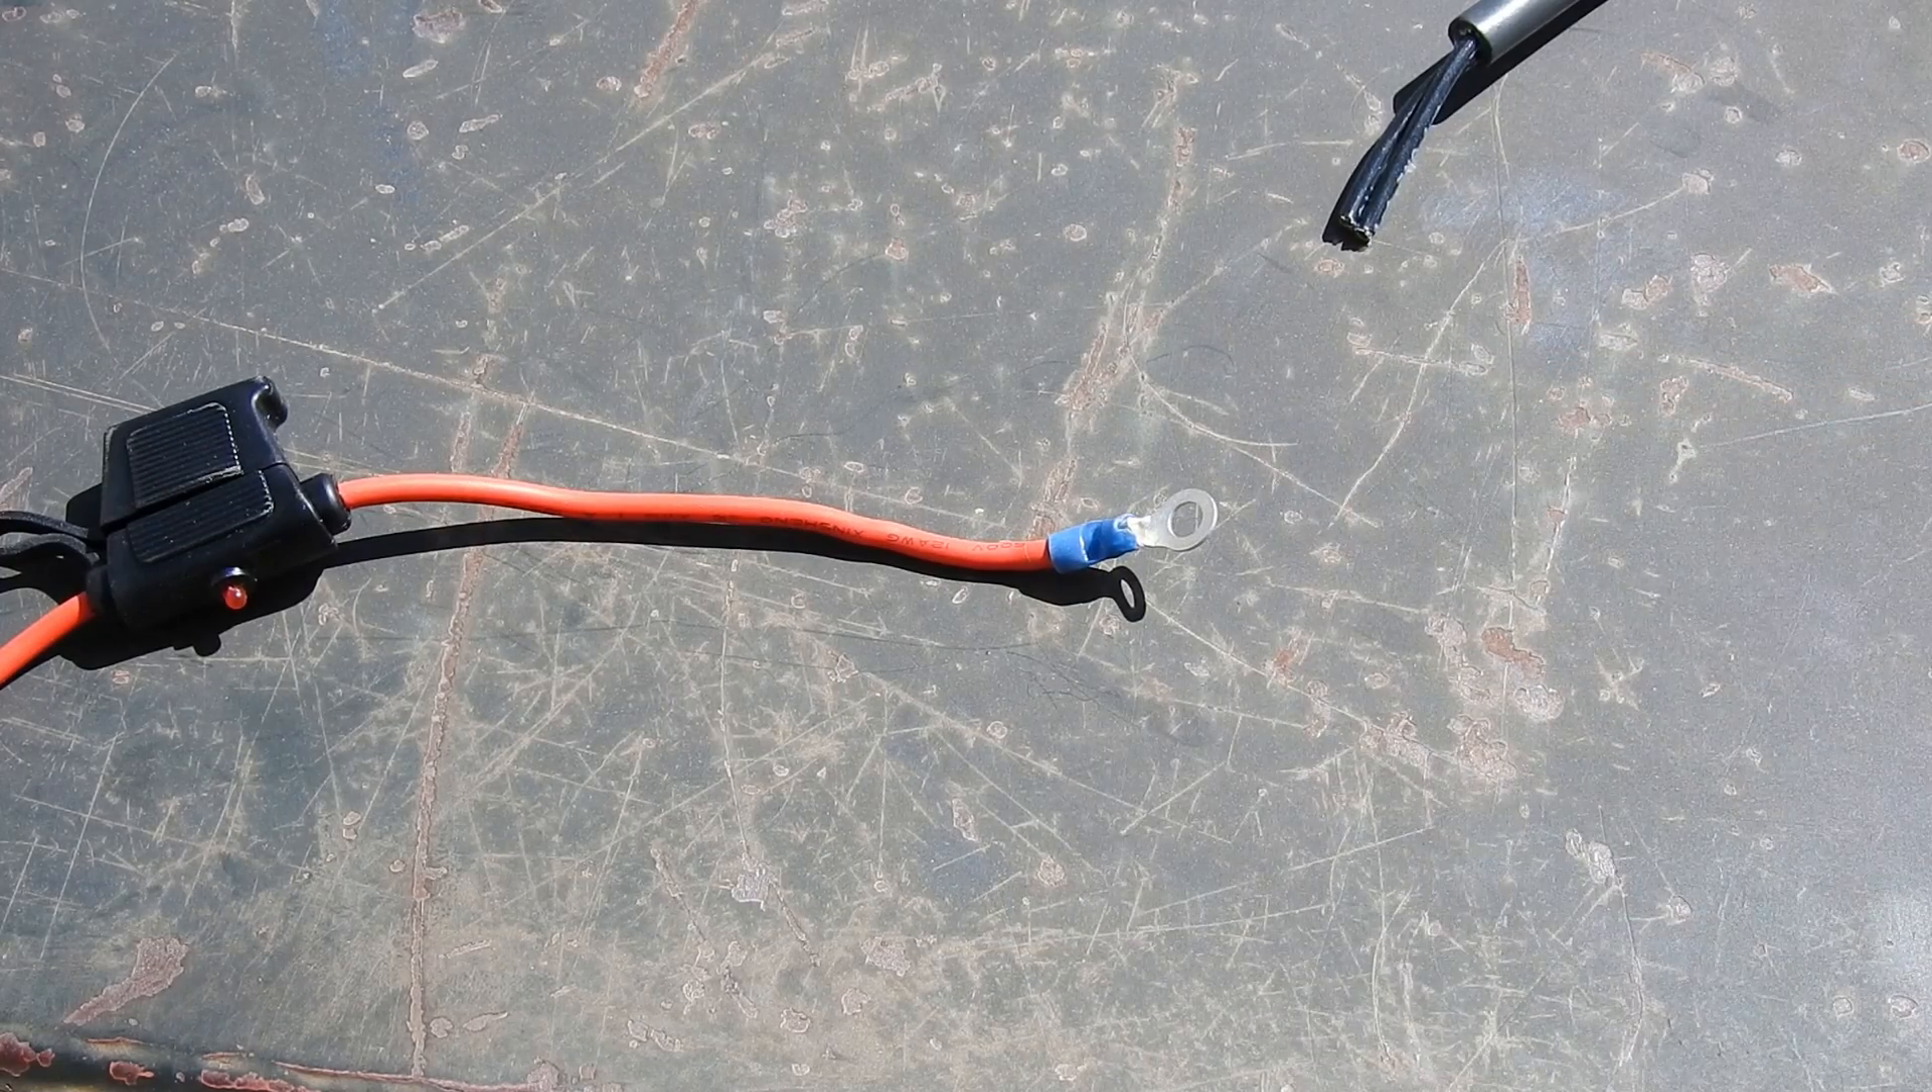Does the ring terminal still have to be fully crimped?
No.